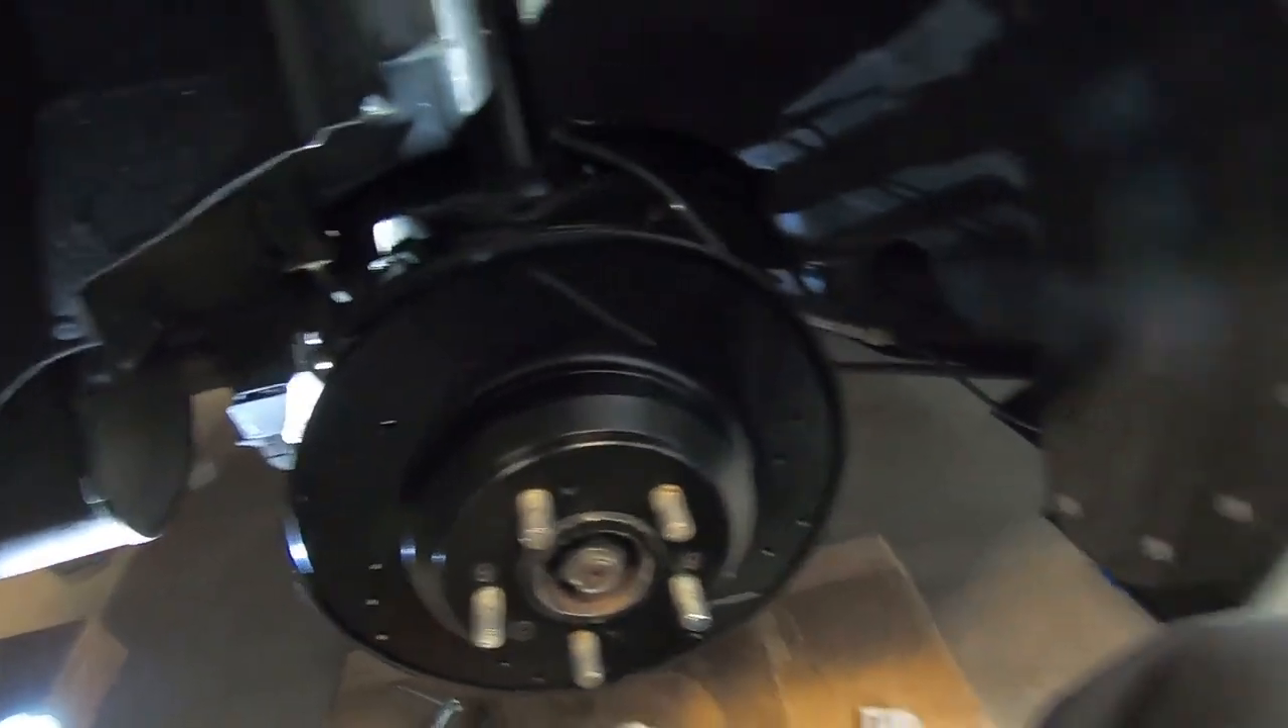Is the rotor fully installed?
Yes.